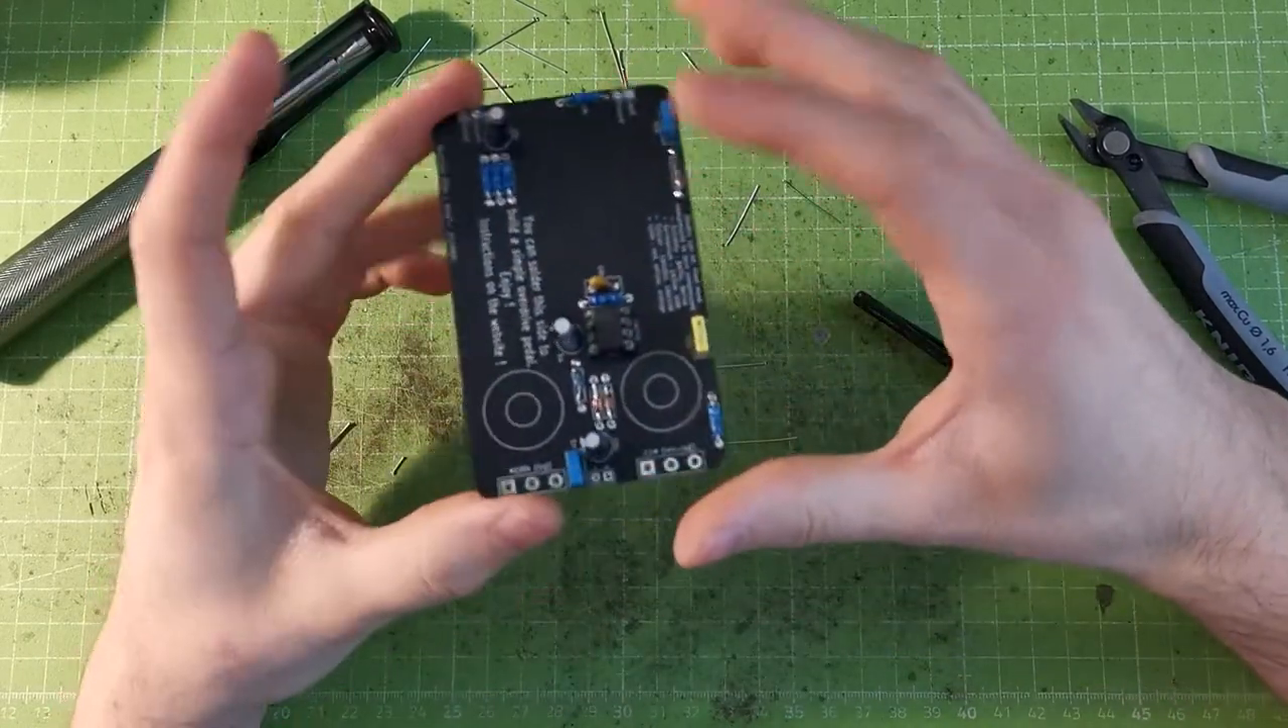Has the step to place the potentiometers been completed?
No.